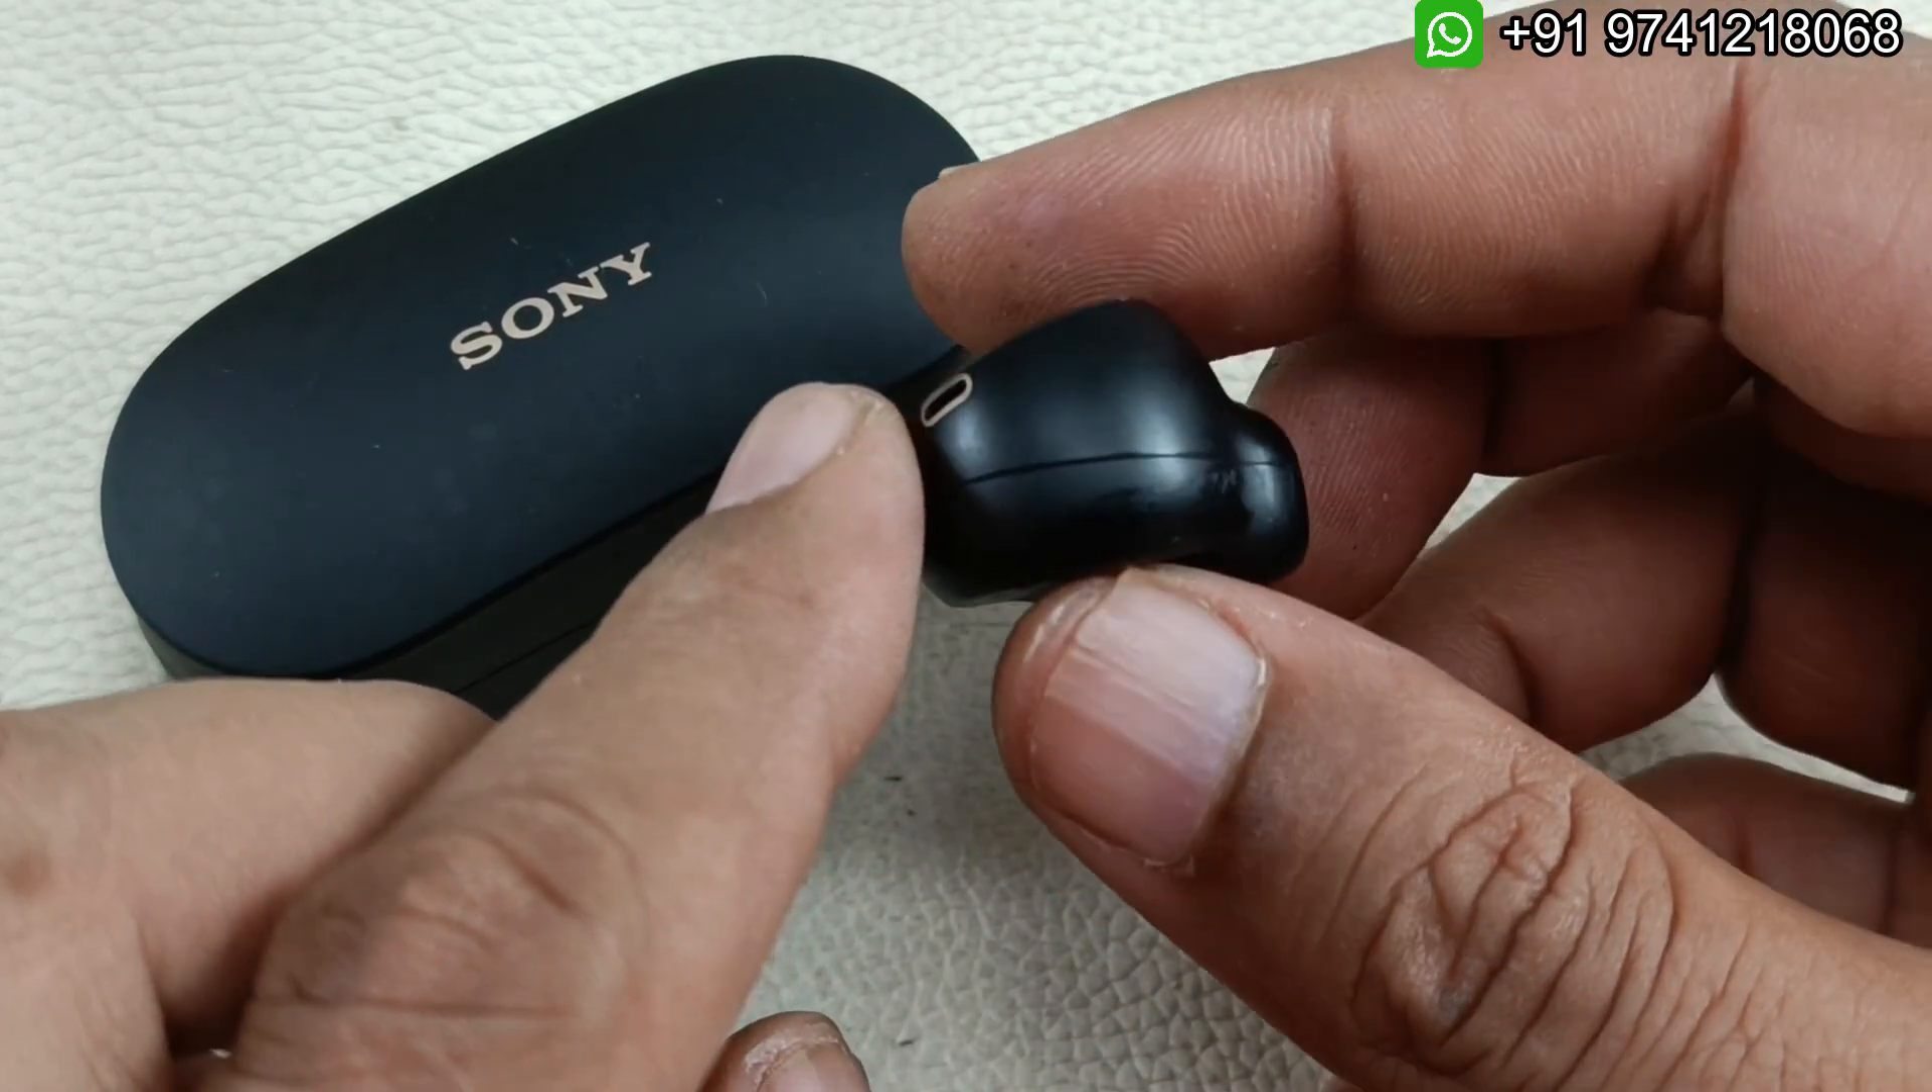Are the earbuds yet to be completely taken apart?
Yes.